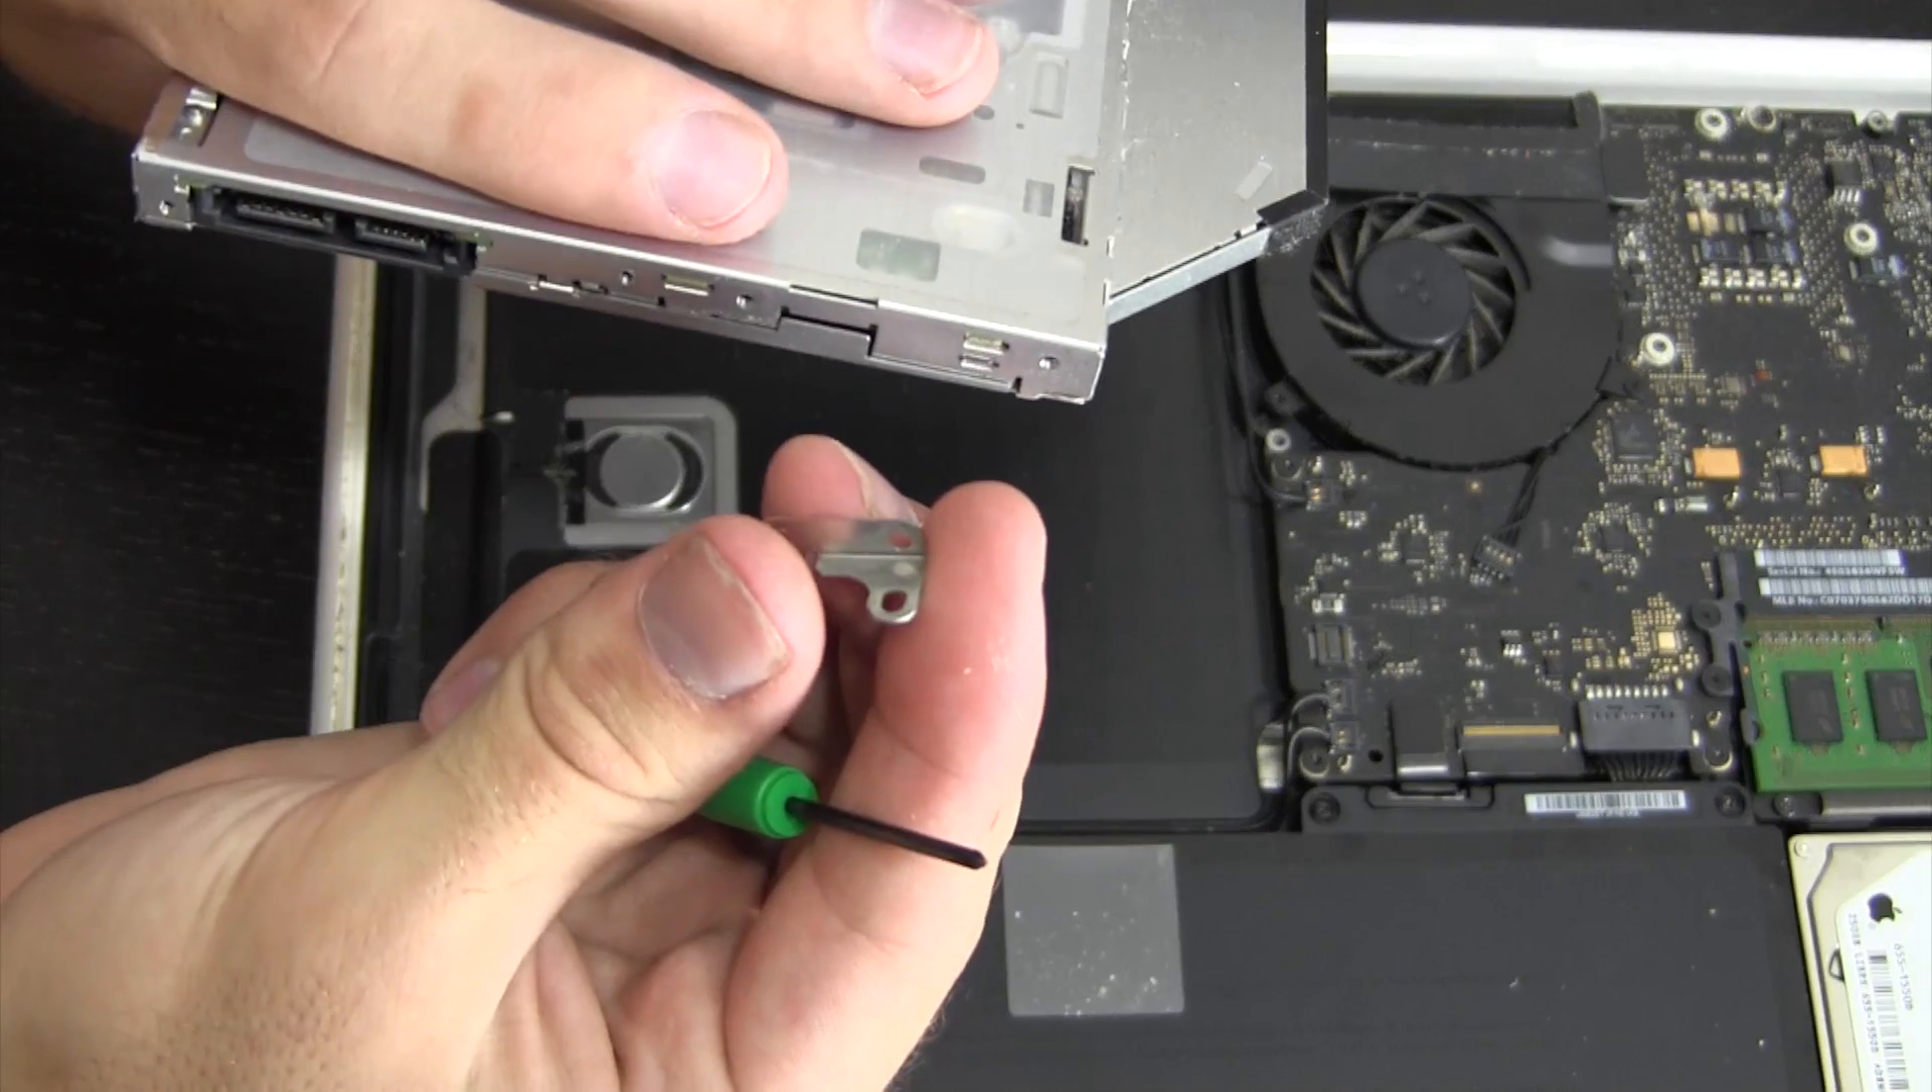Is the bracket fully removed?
Yes.